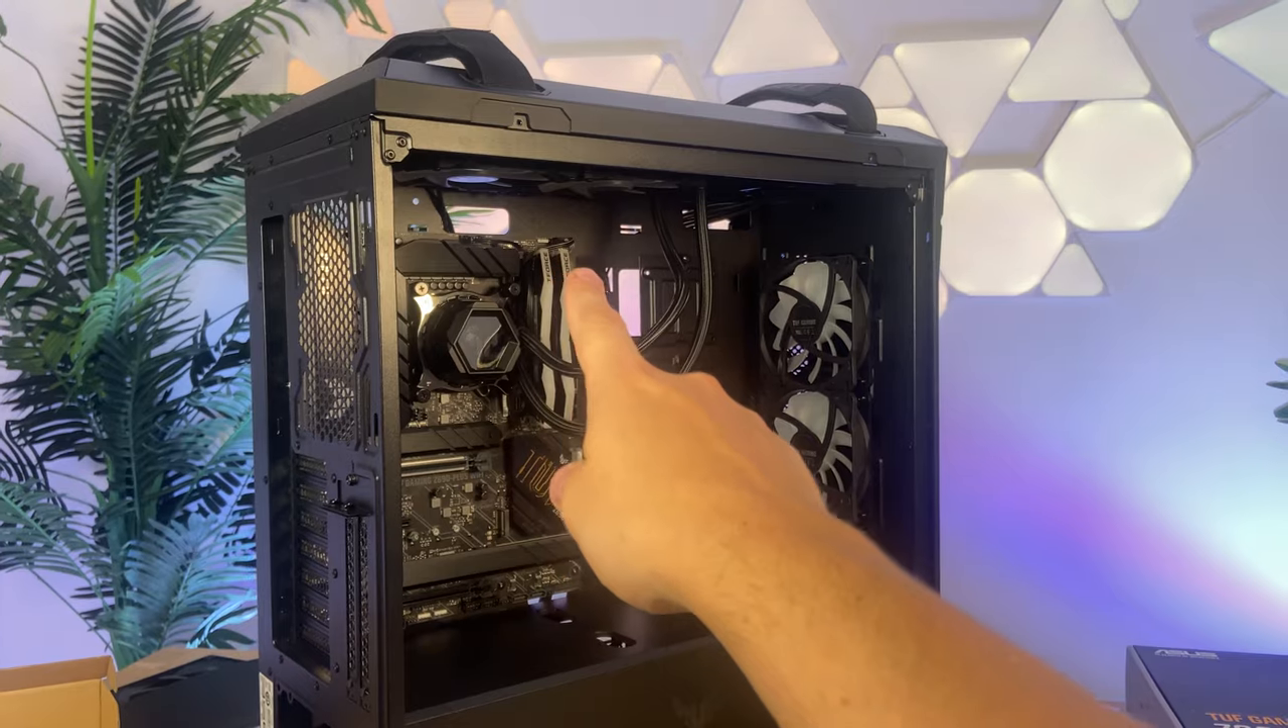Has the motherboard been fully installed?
Yes.